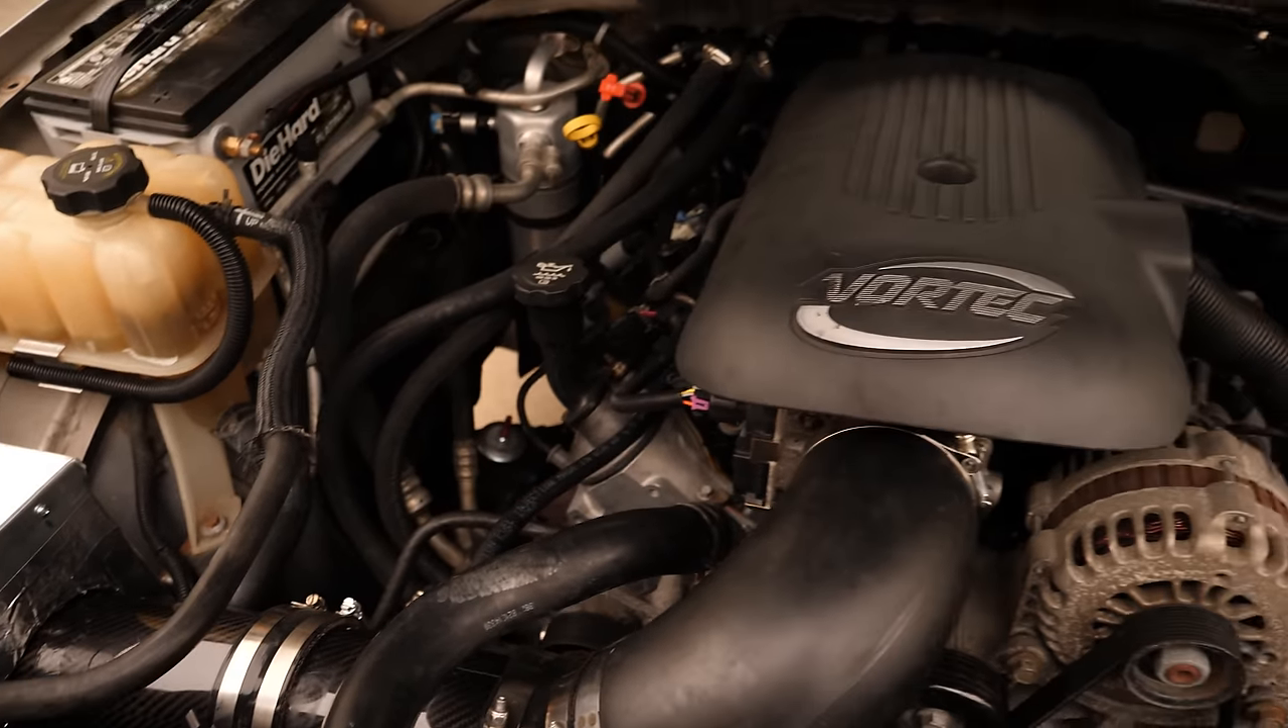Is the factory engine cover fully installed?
Yes.